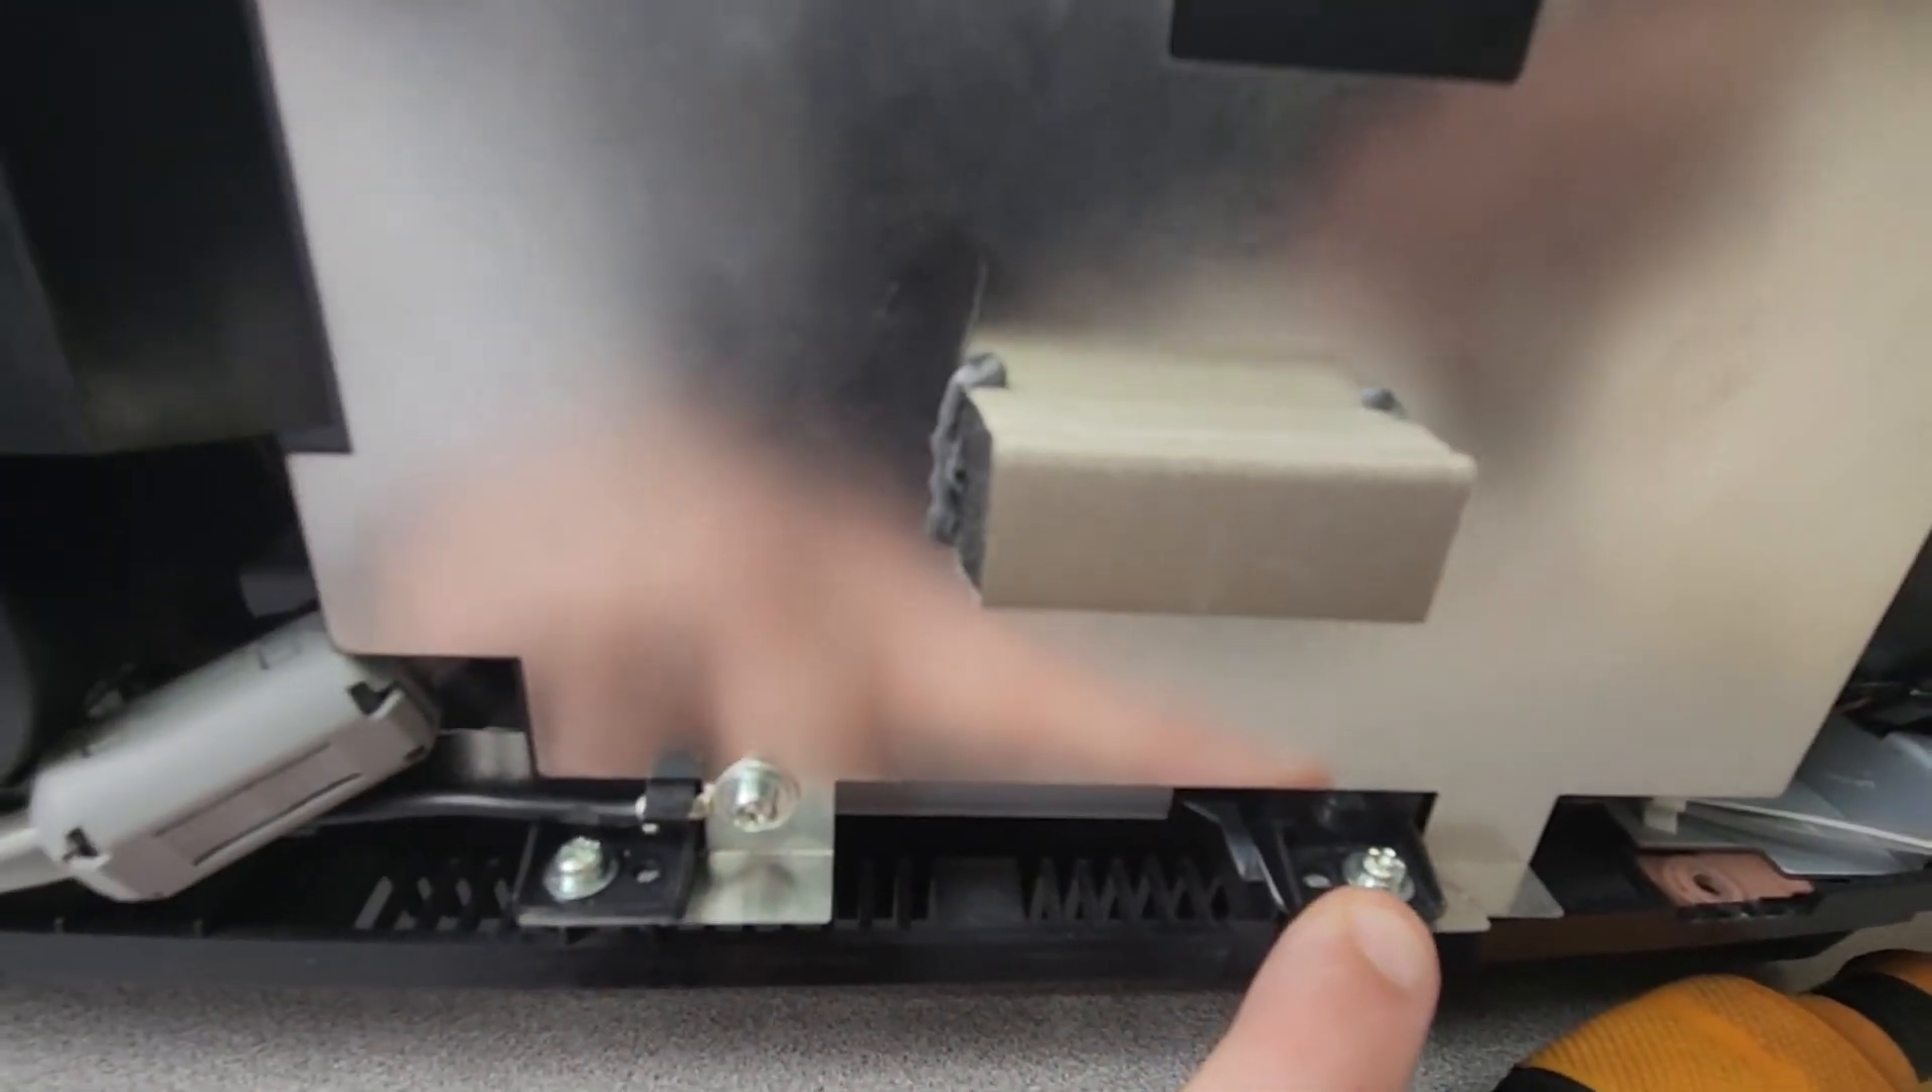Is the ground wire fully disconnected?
No.